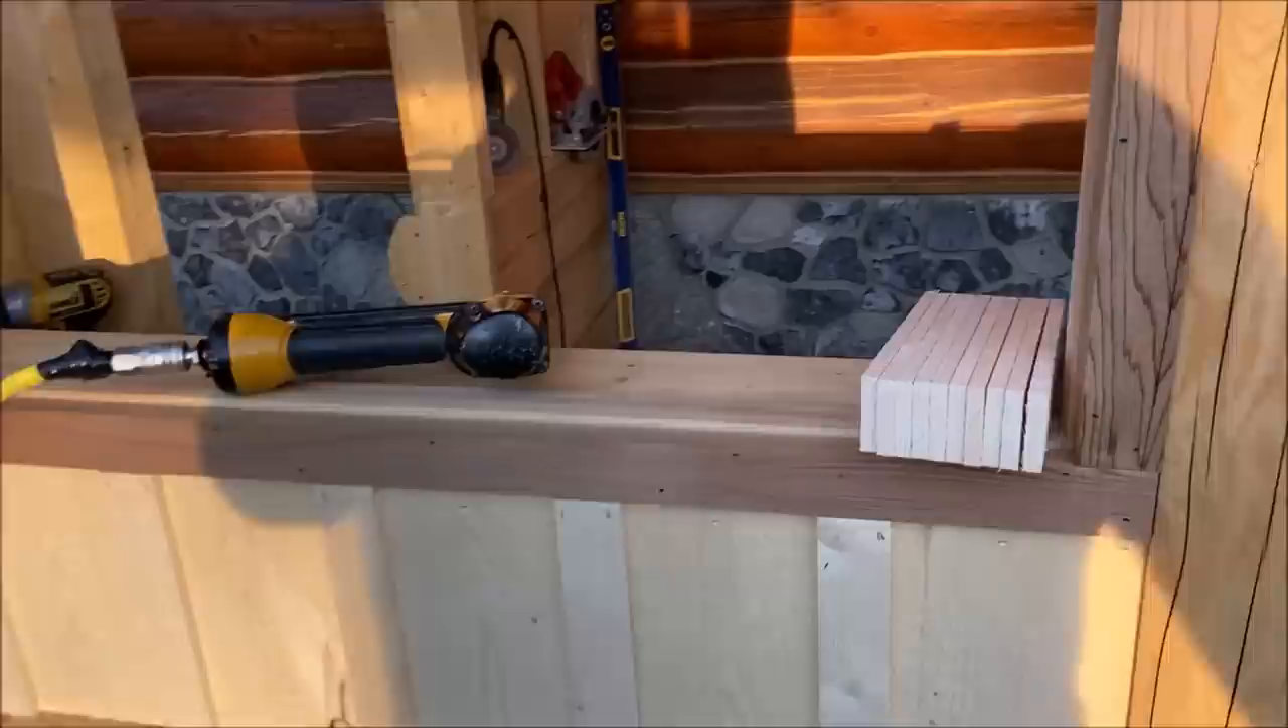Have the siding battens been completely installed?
No.